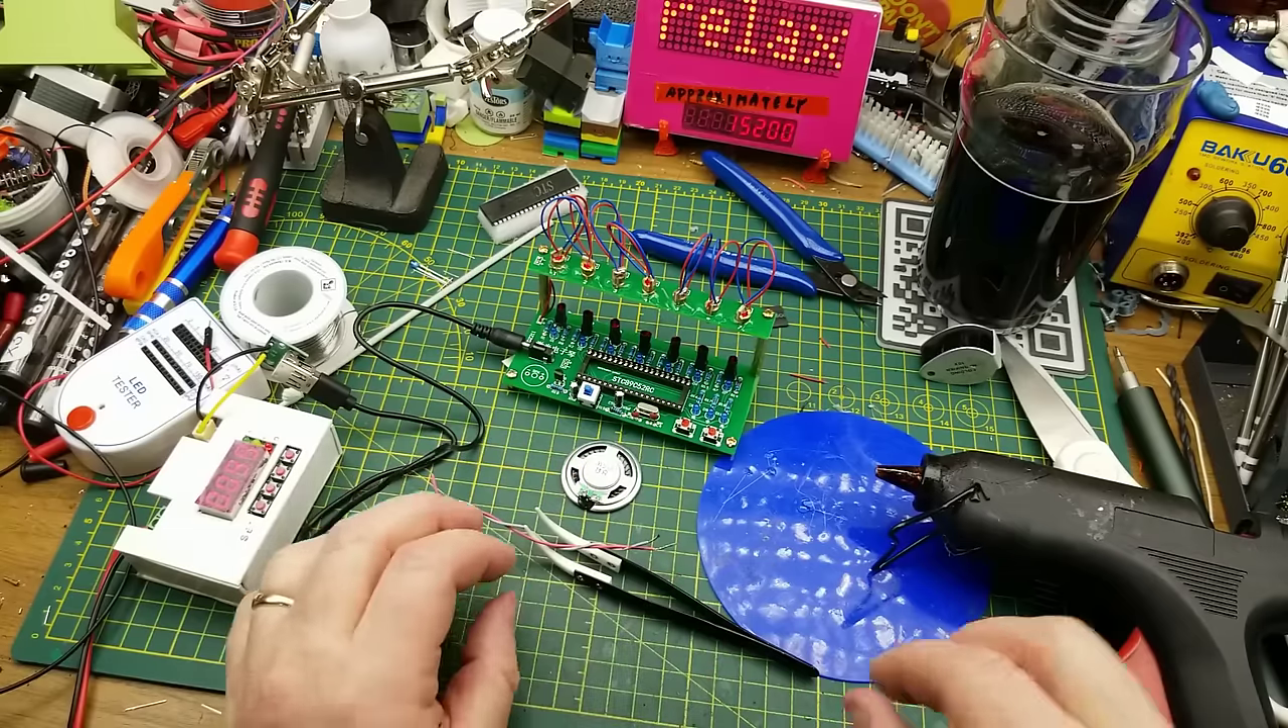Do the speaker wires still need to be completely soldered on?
Yes.